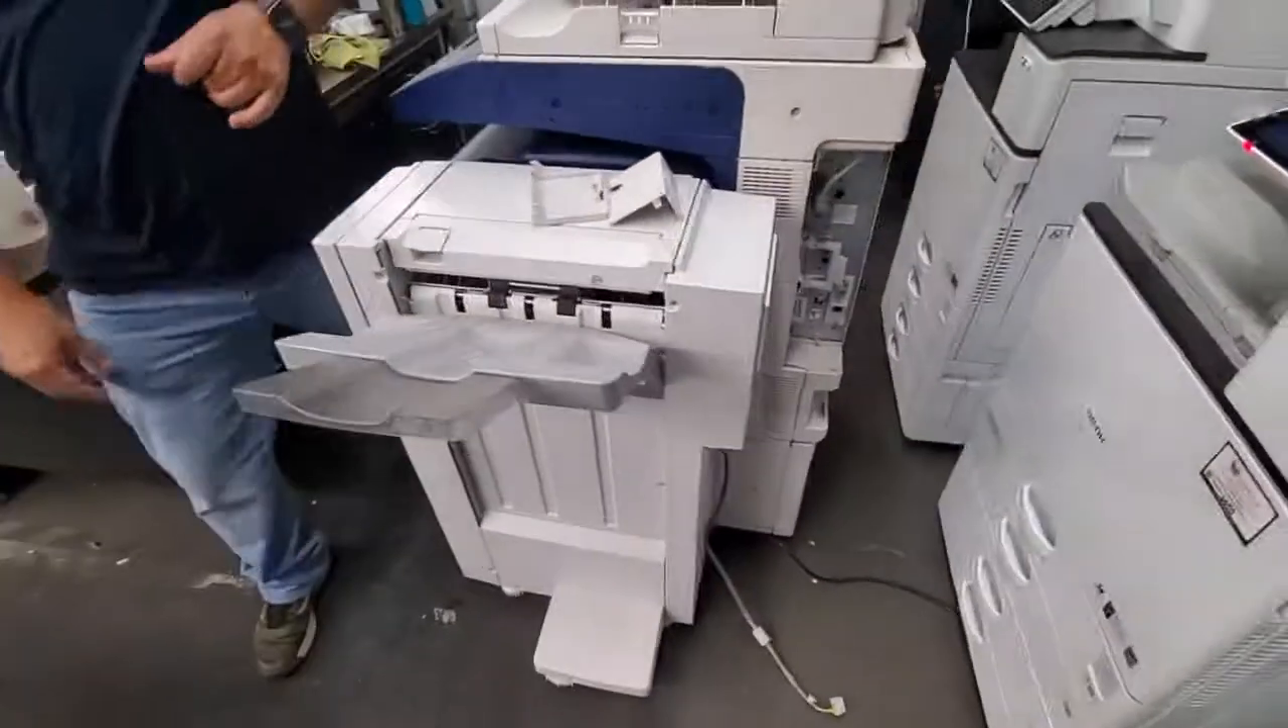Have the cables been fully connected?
No.